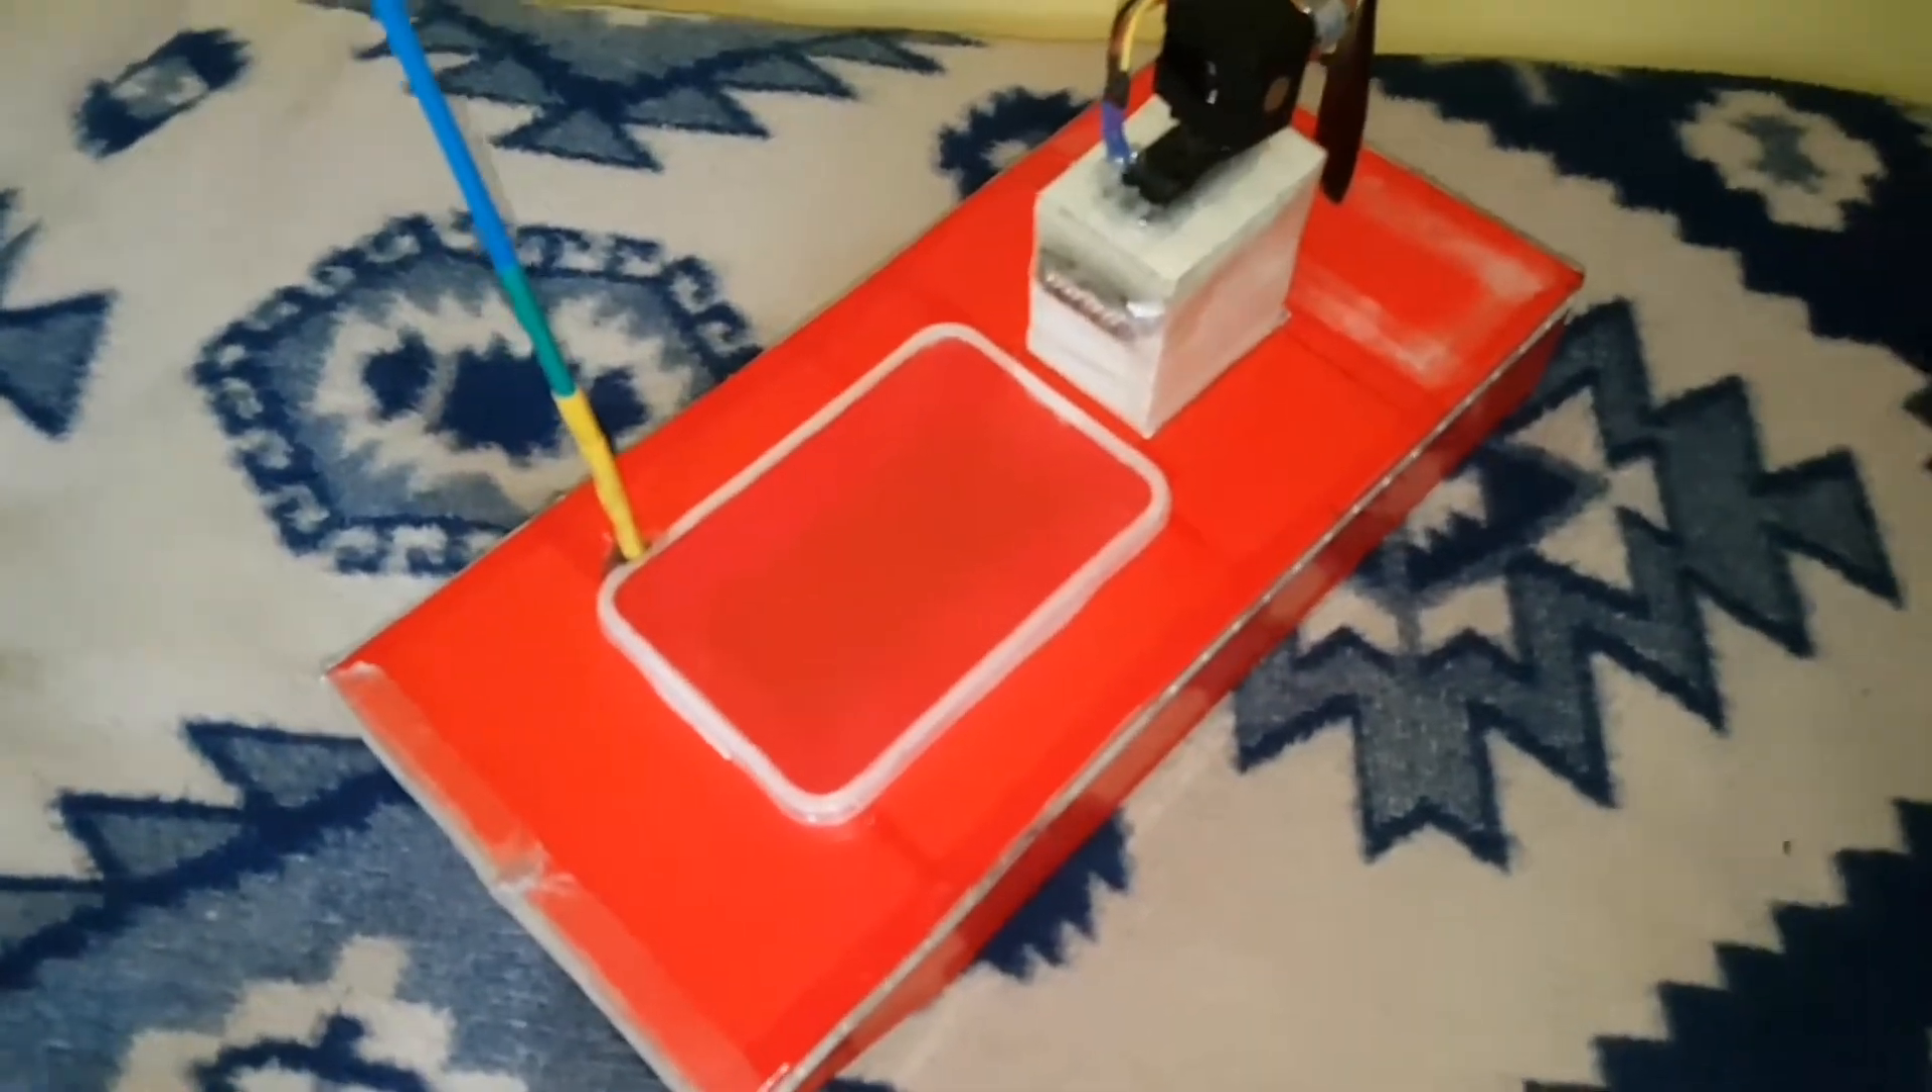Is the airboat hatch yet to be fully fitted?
No.